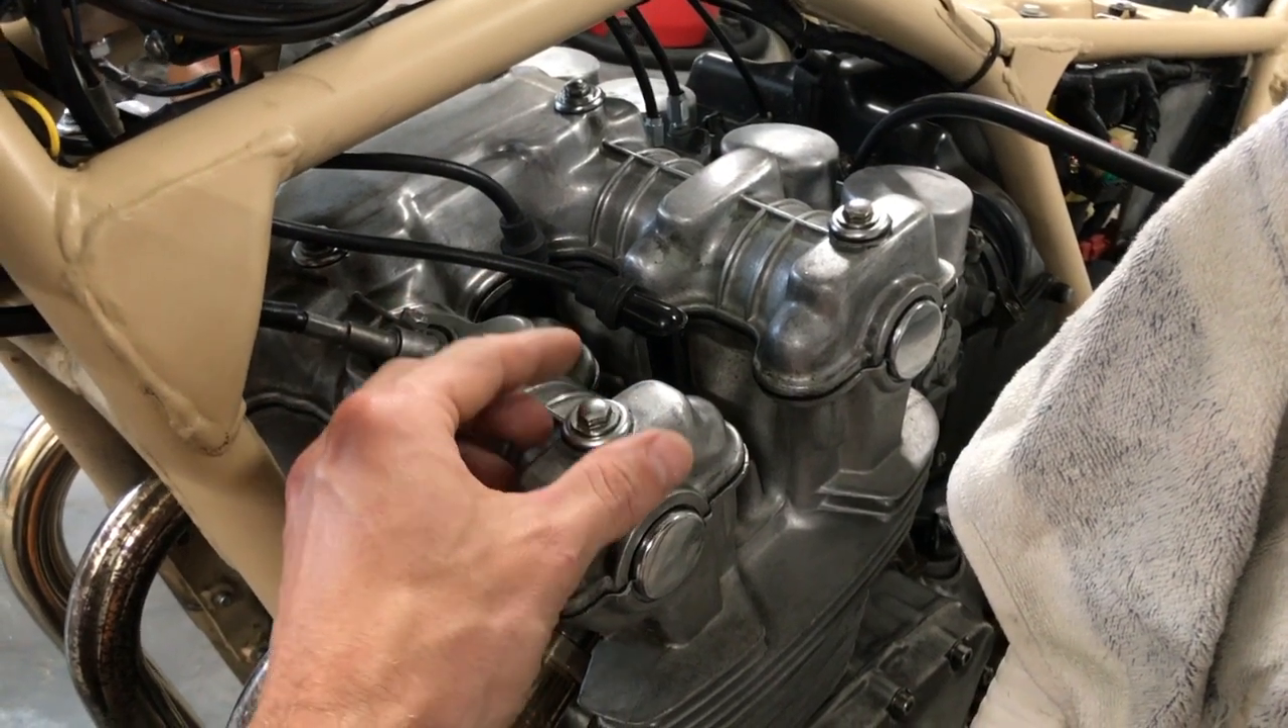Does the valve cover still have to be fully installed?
No.